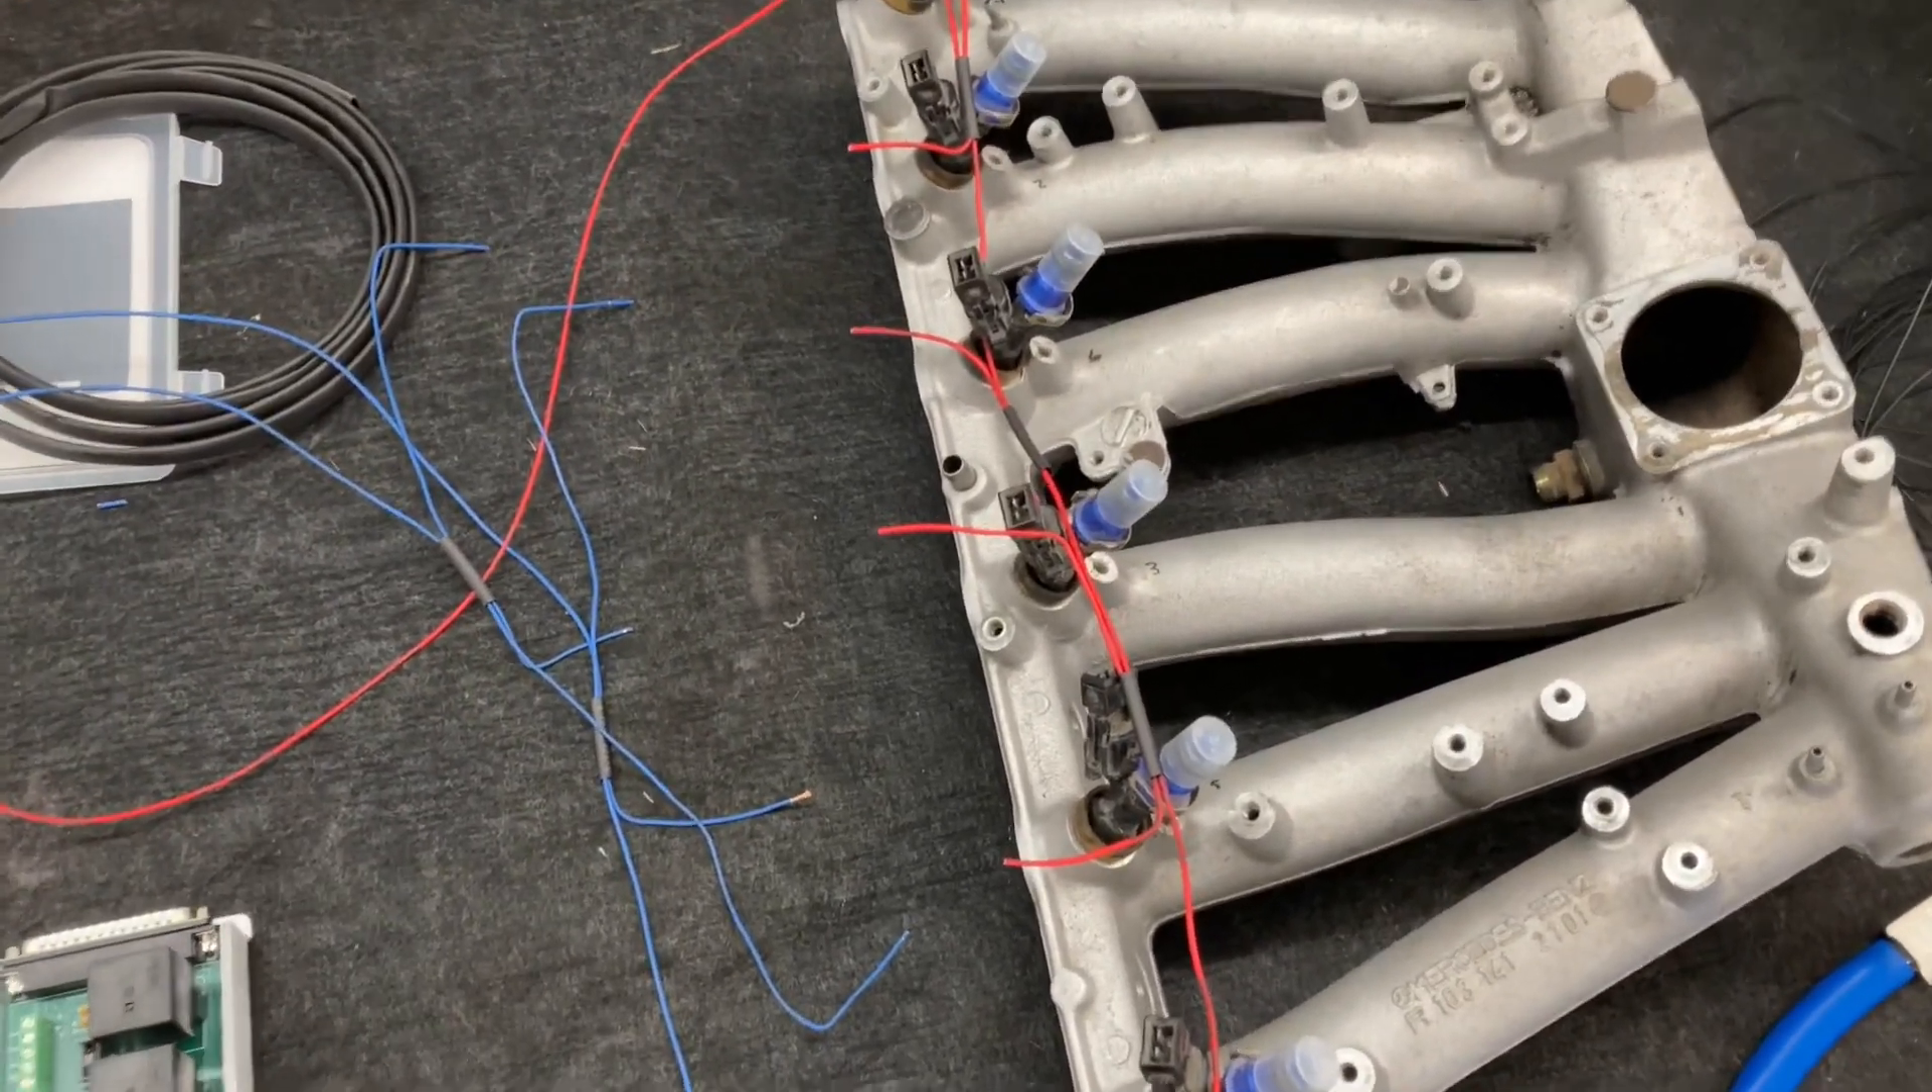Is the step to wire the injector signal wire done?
No.